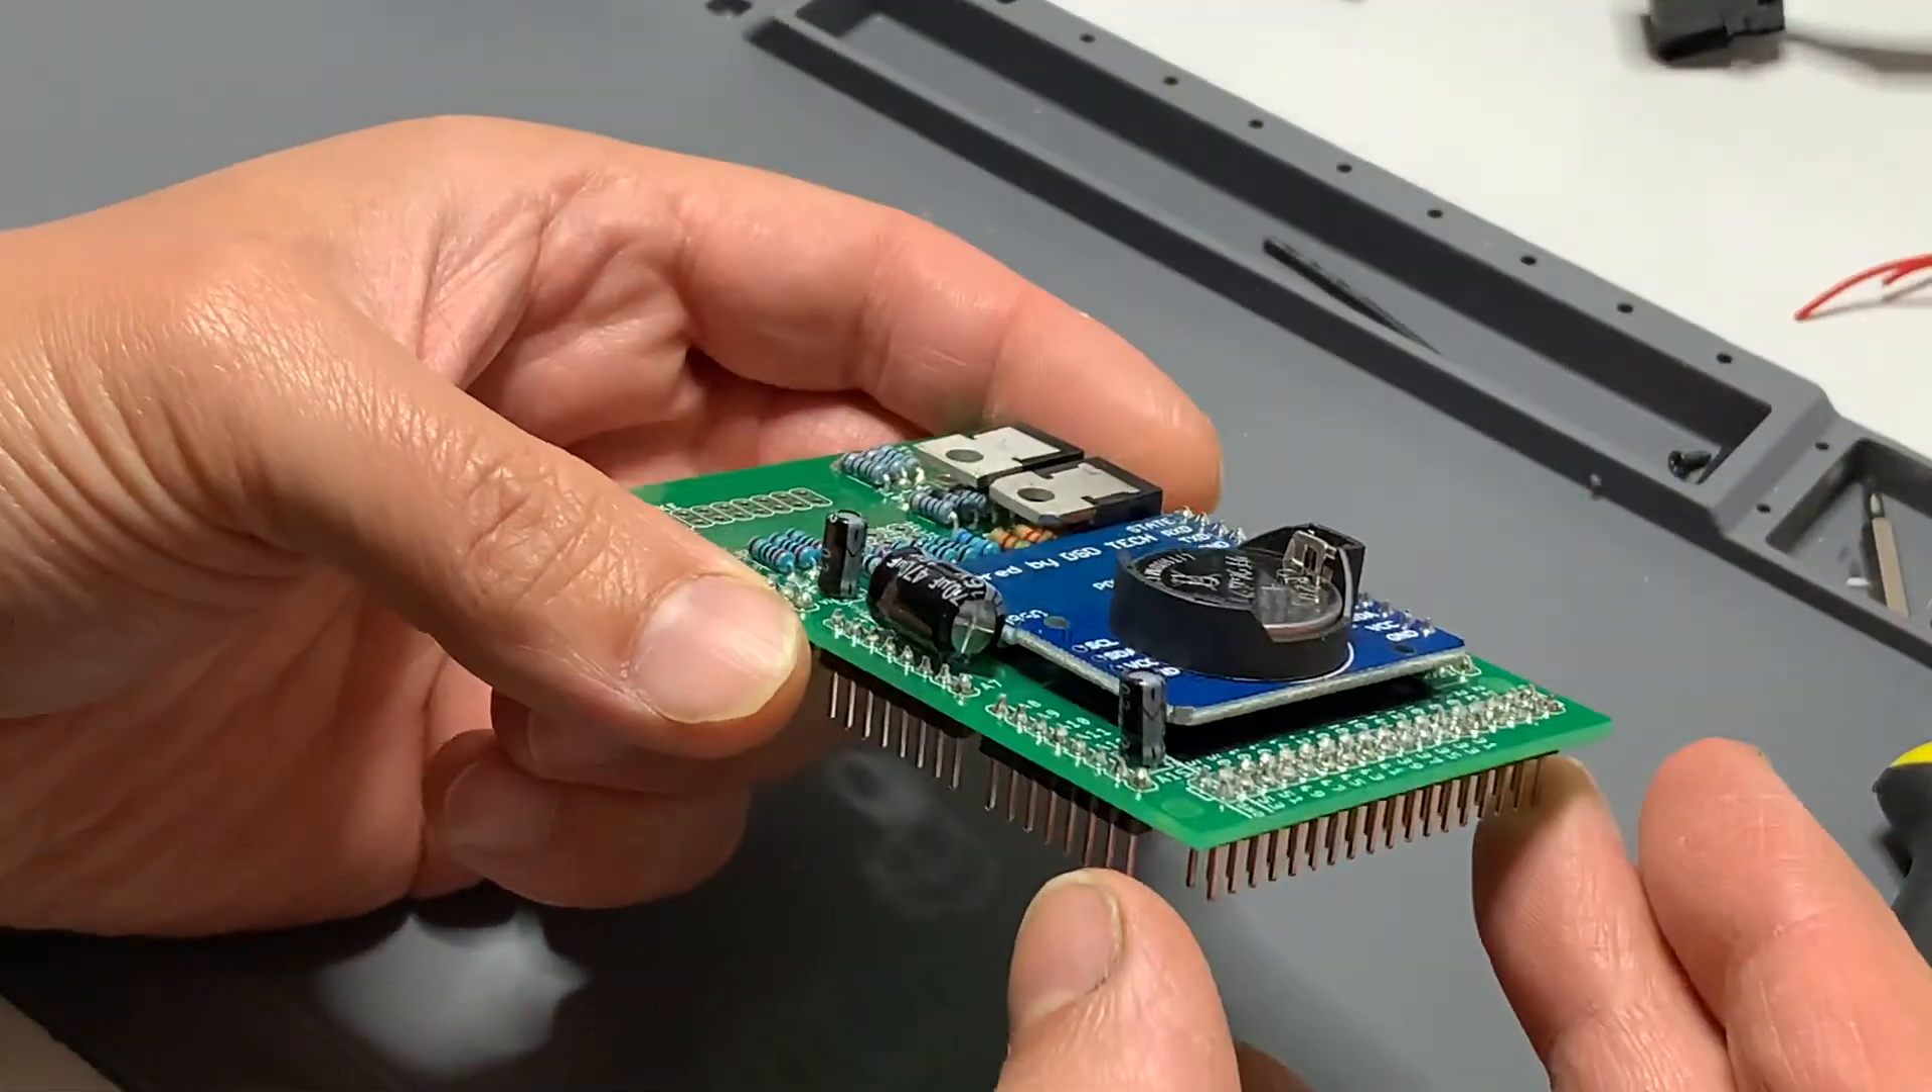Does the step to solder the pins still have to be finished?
No.